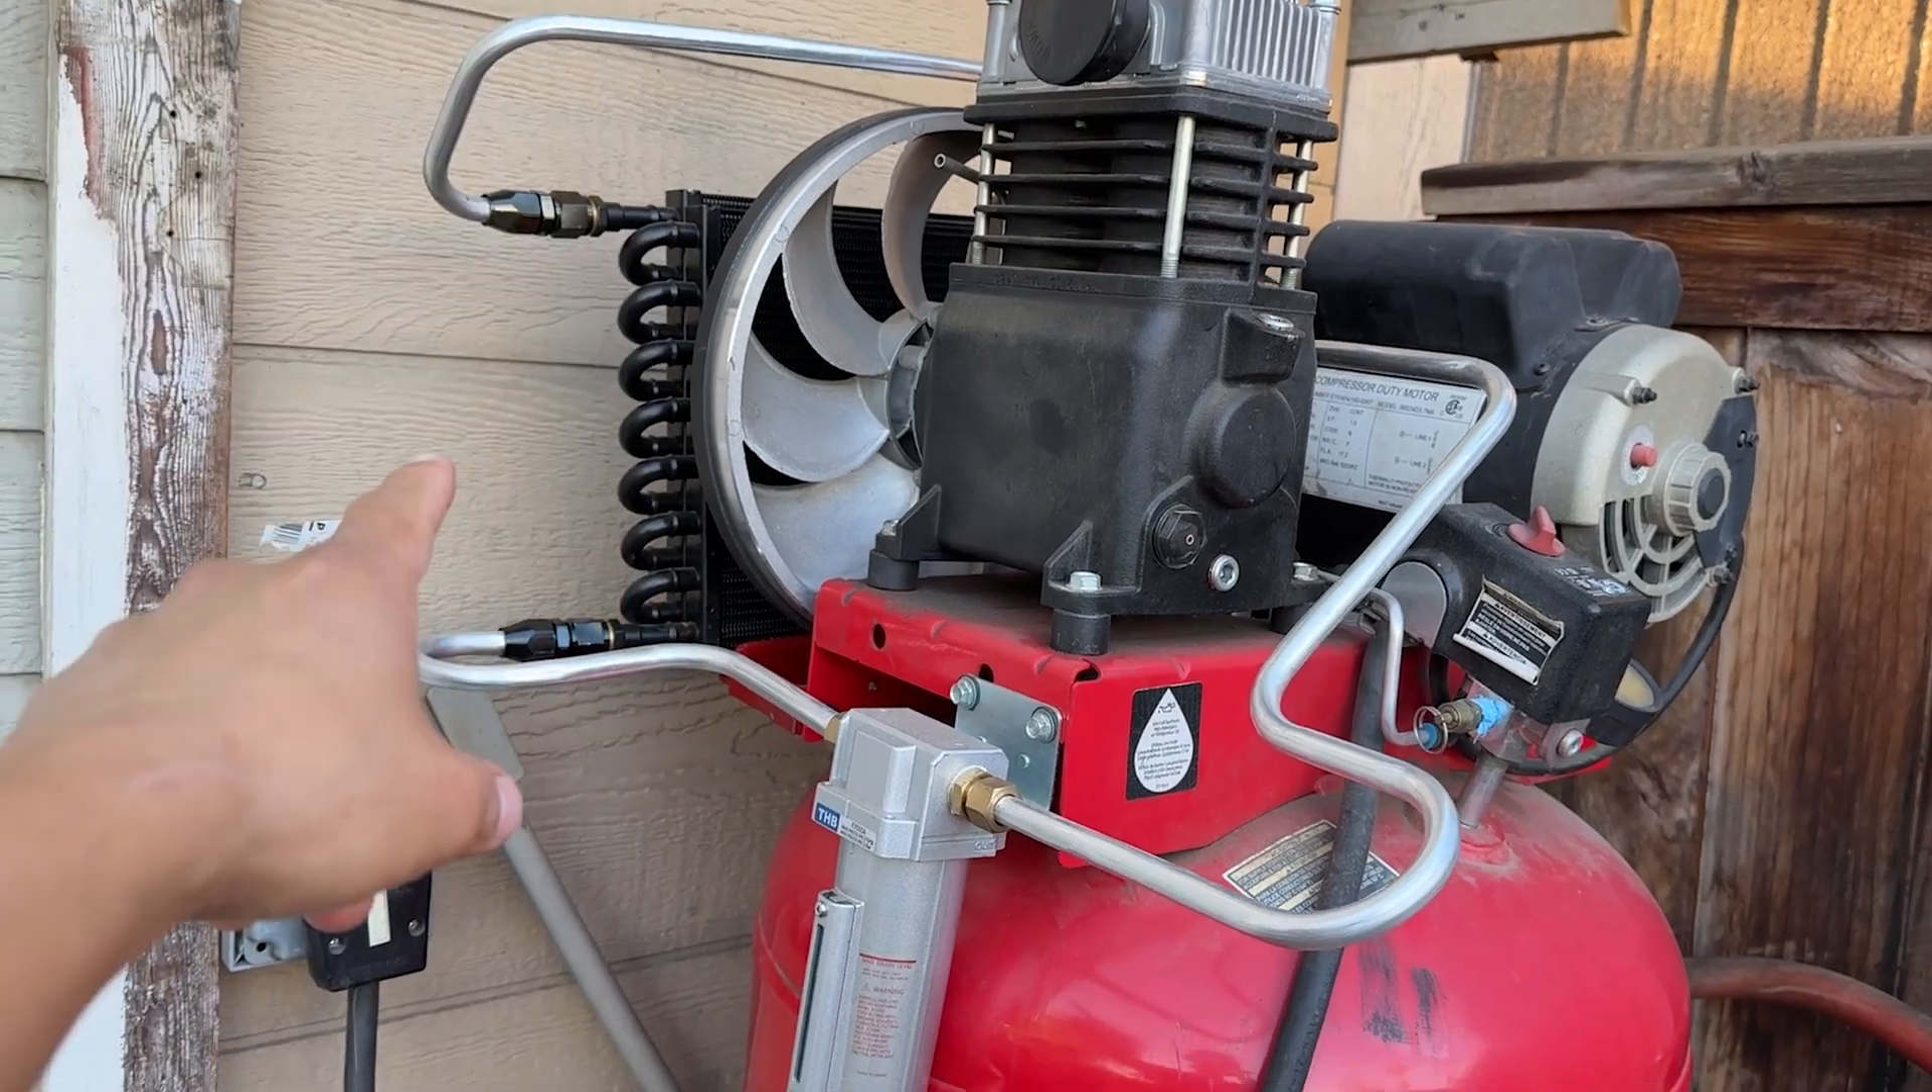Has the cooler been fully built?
Yes.